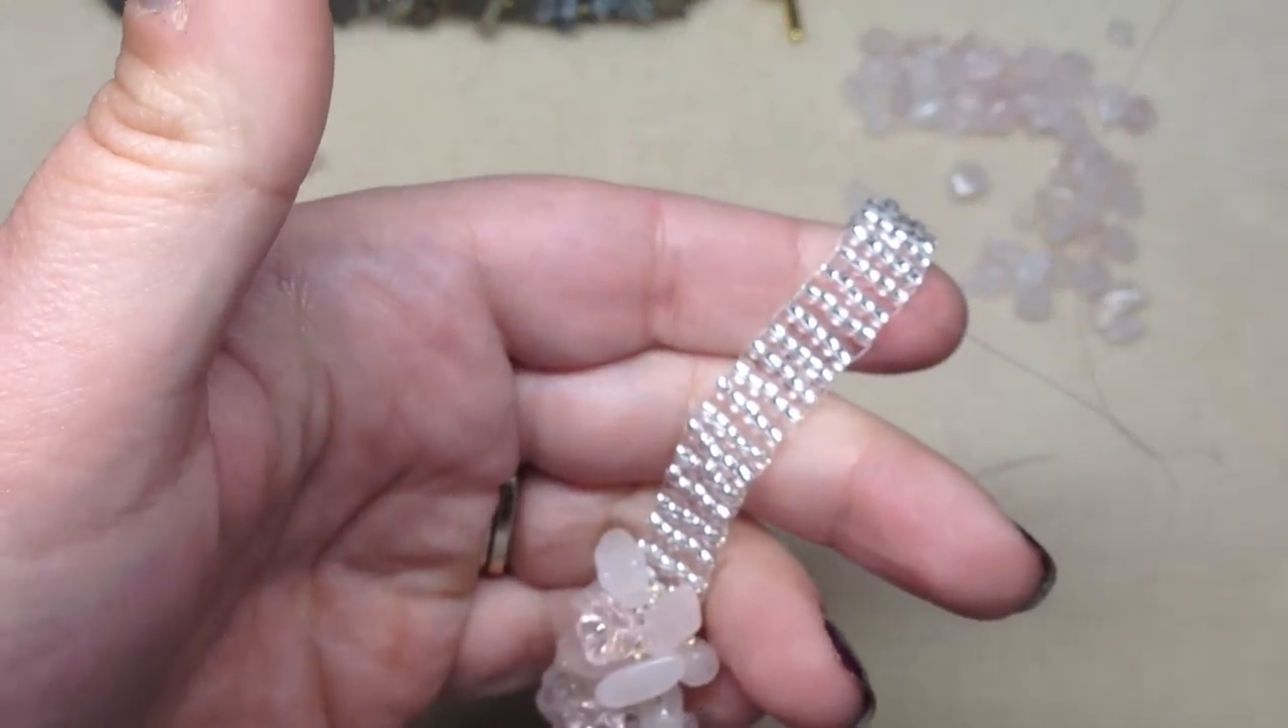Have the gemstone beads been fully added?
No.